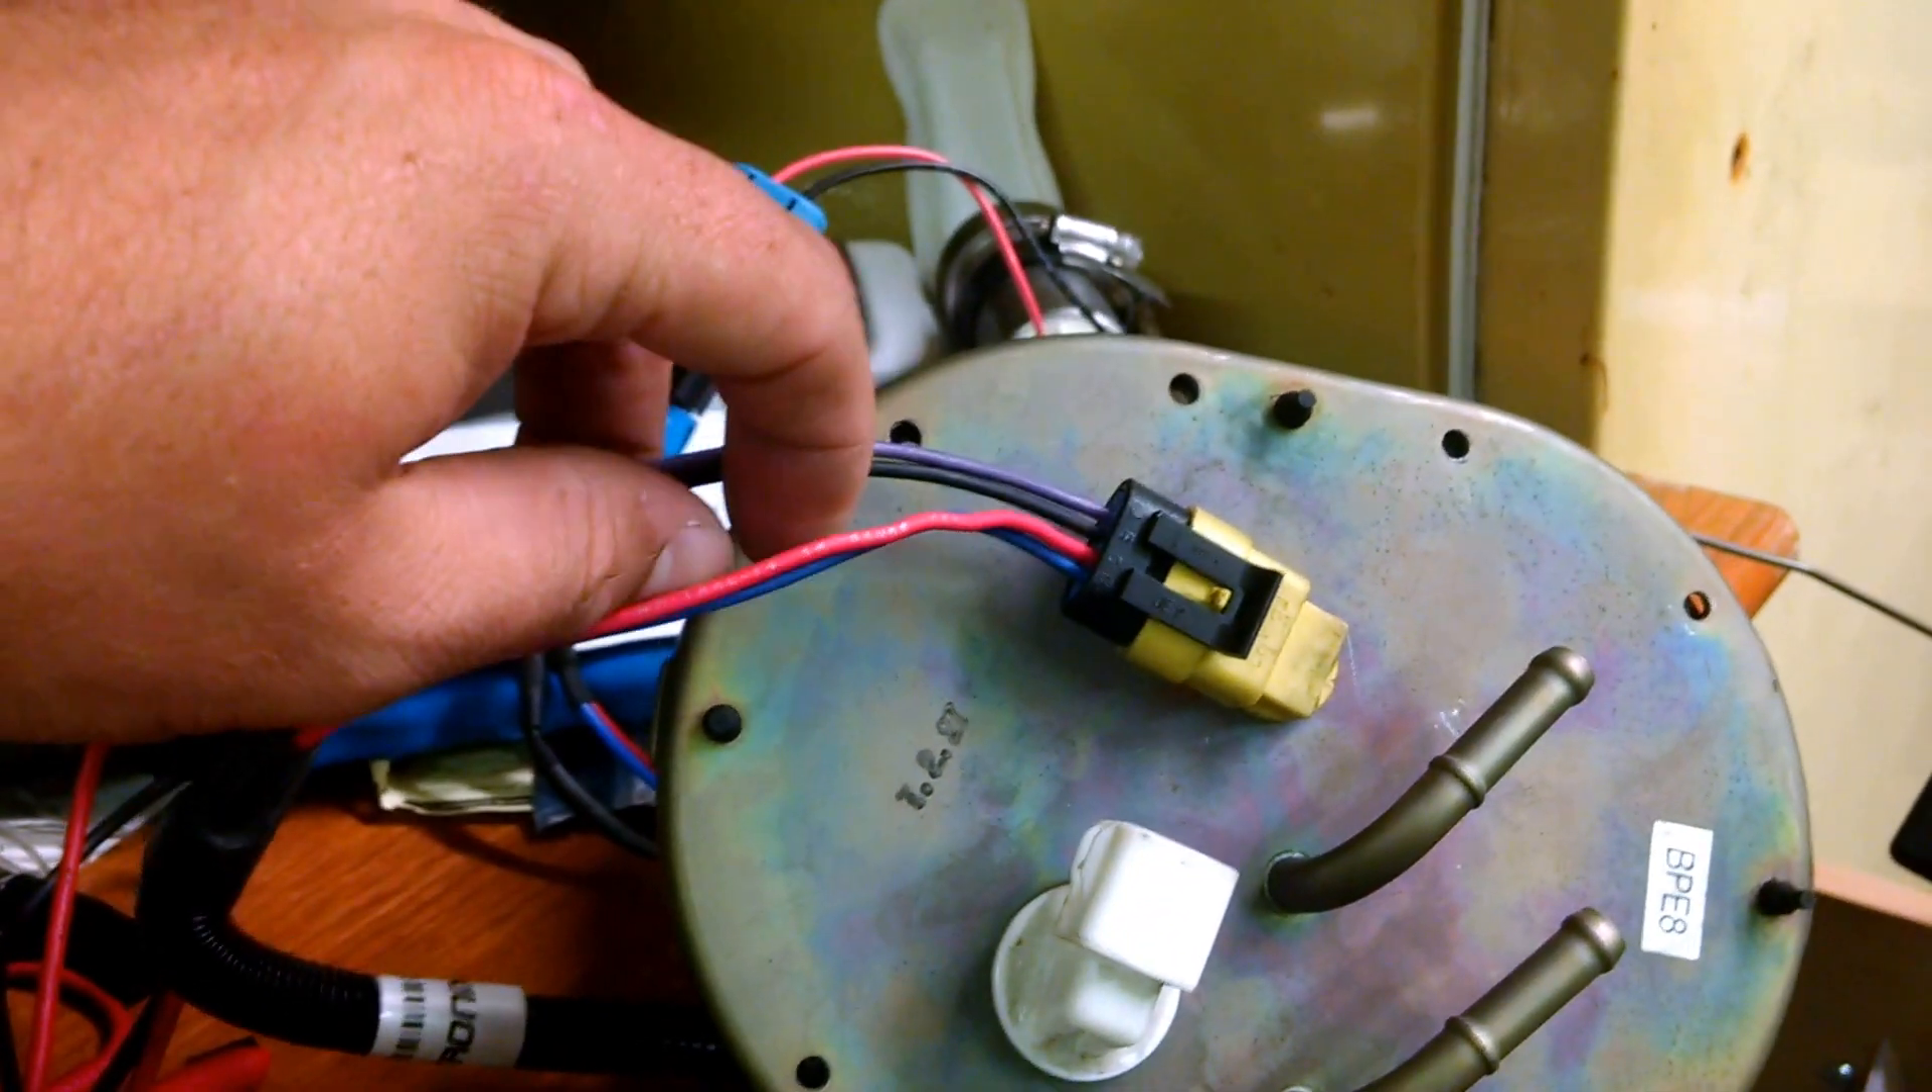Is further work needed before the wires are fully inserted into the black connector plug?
No.